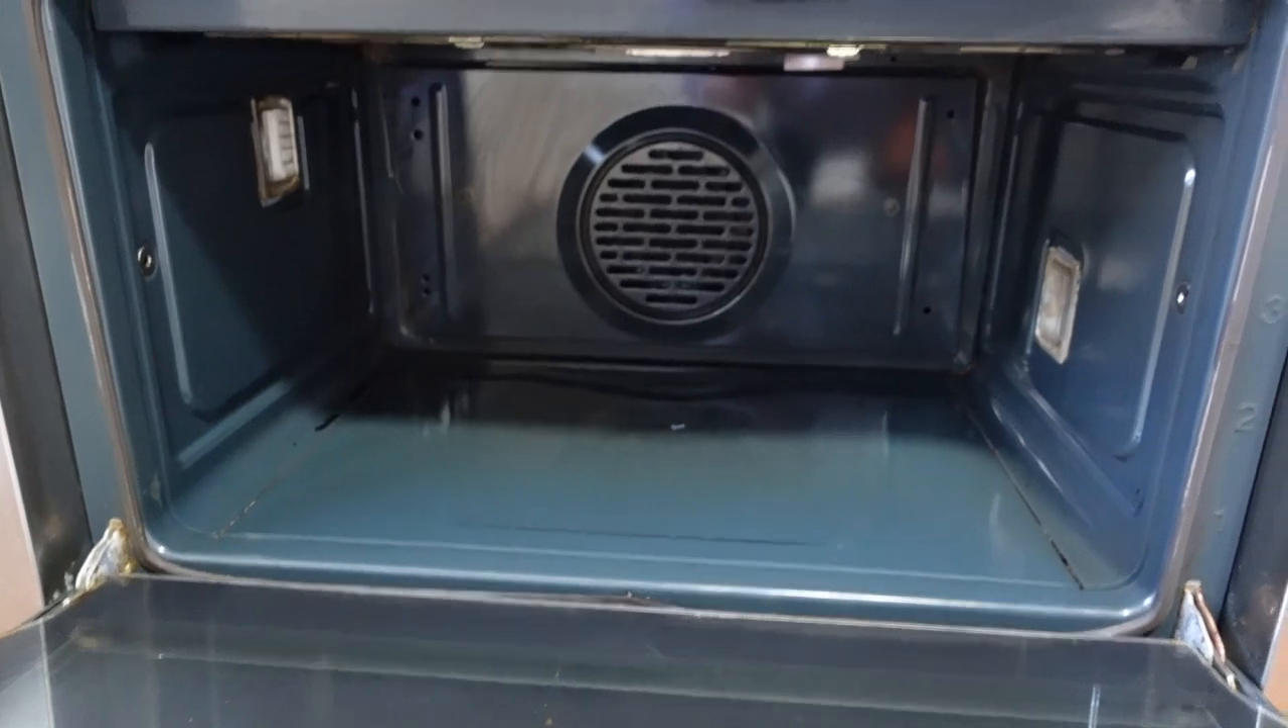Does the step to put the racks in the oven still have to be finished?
Yes.